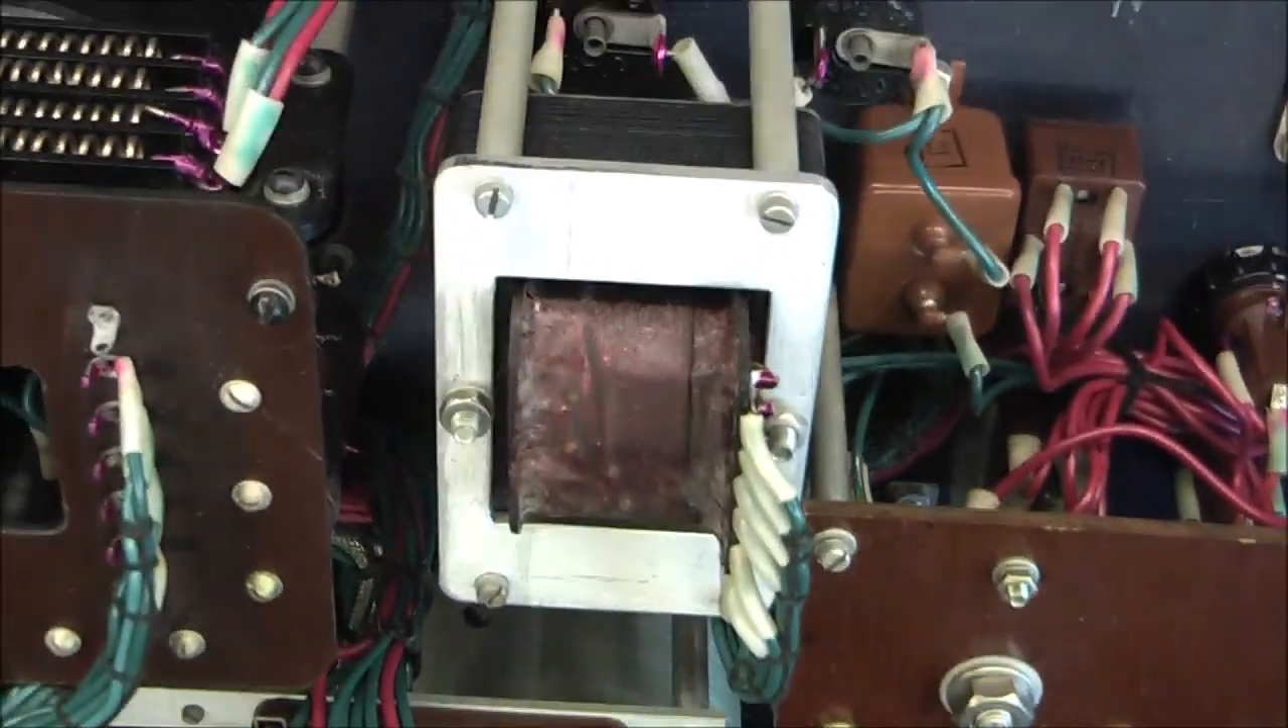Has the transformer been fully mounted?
Yes.